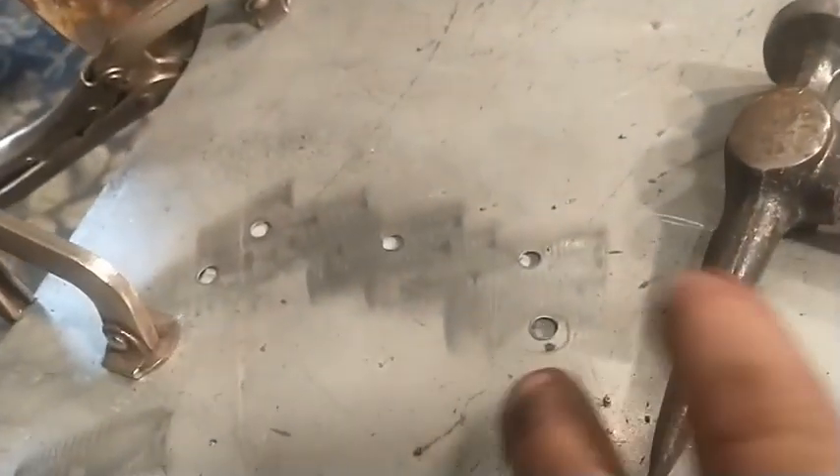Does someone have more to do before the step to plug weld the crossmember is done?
Yes.